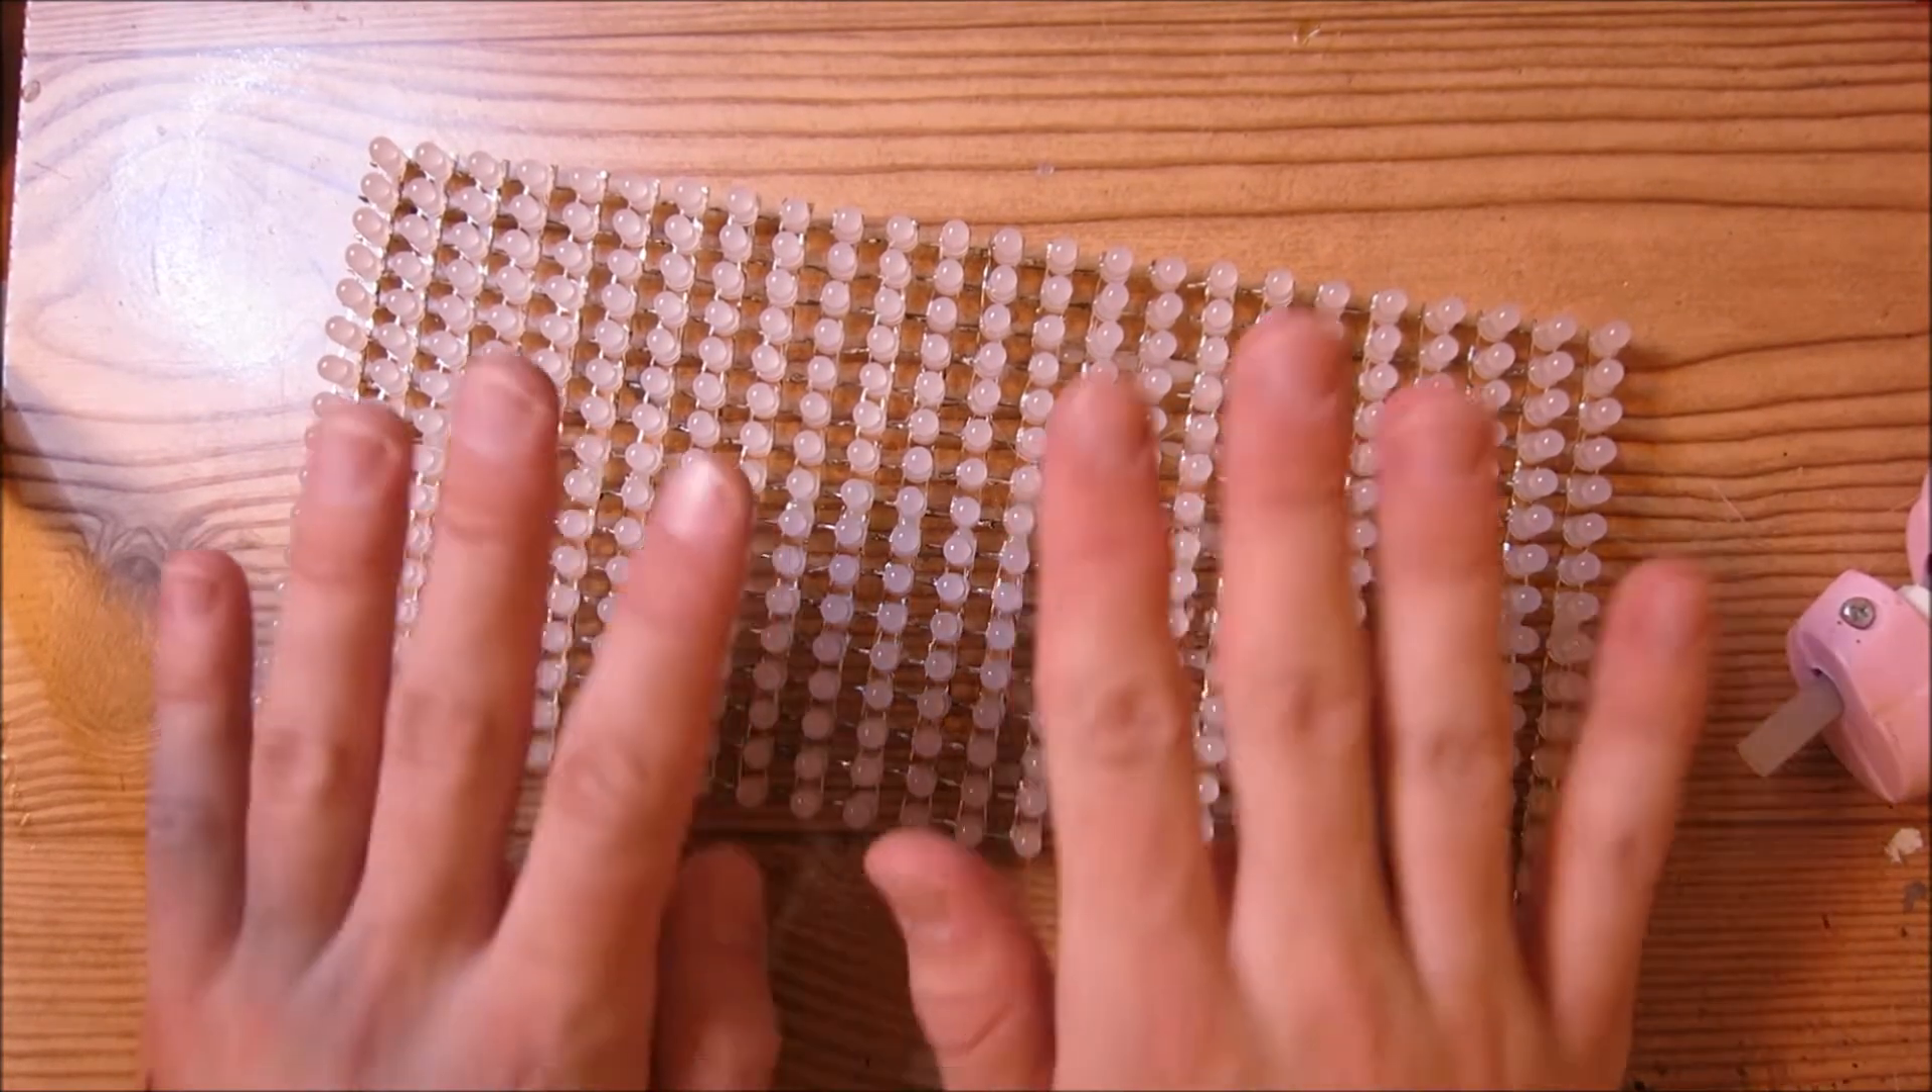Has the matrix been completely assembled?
Yes.